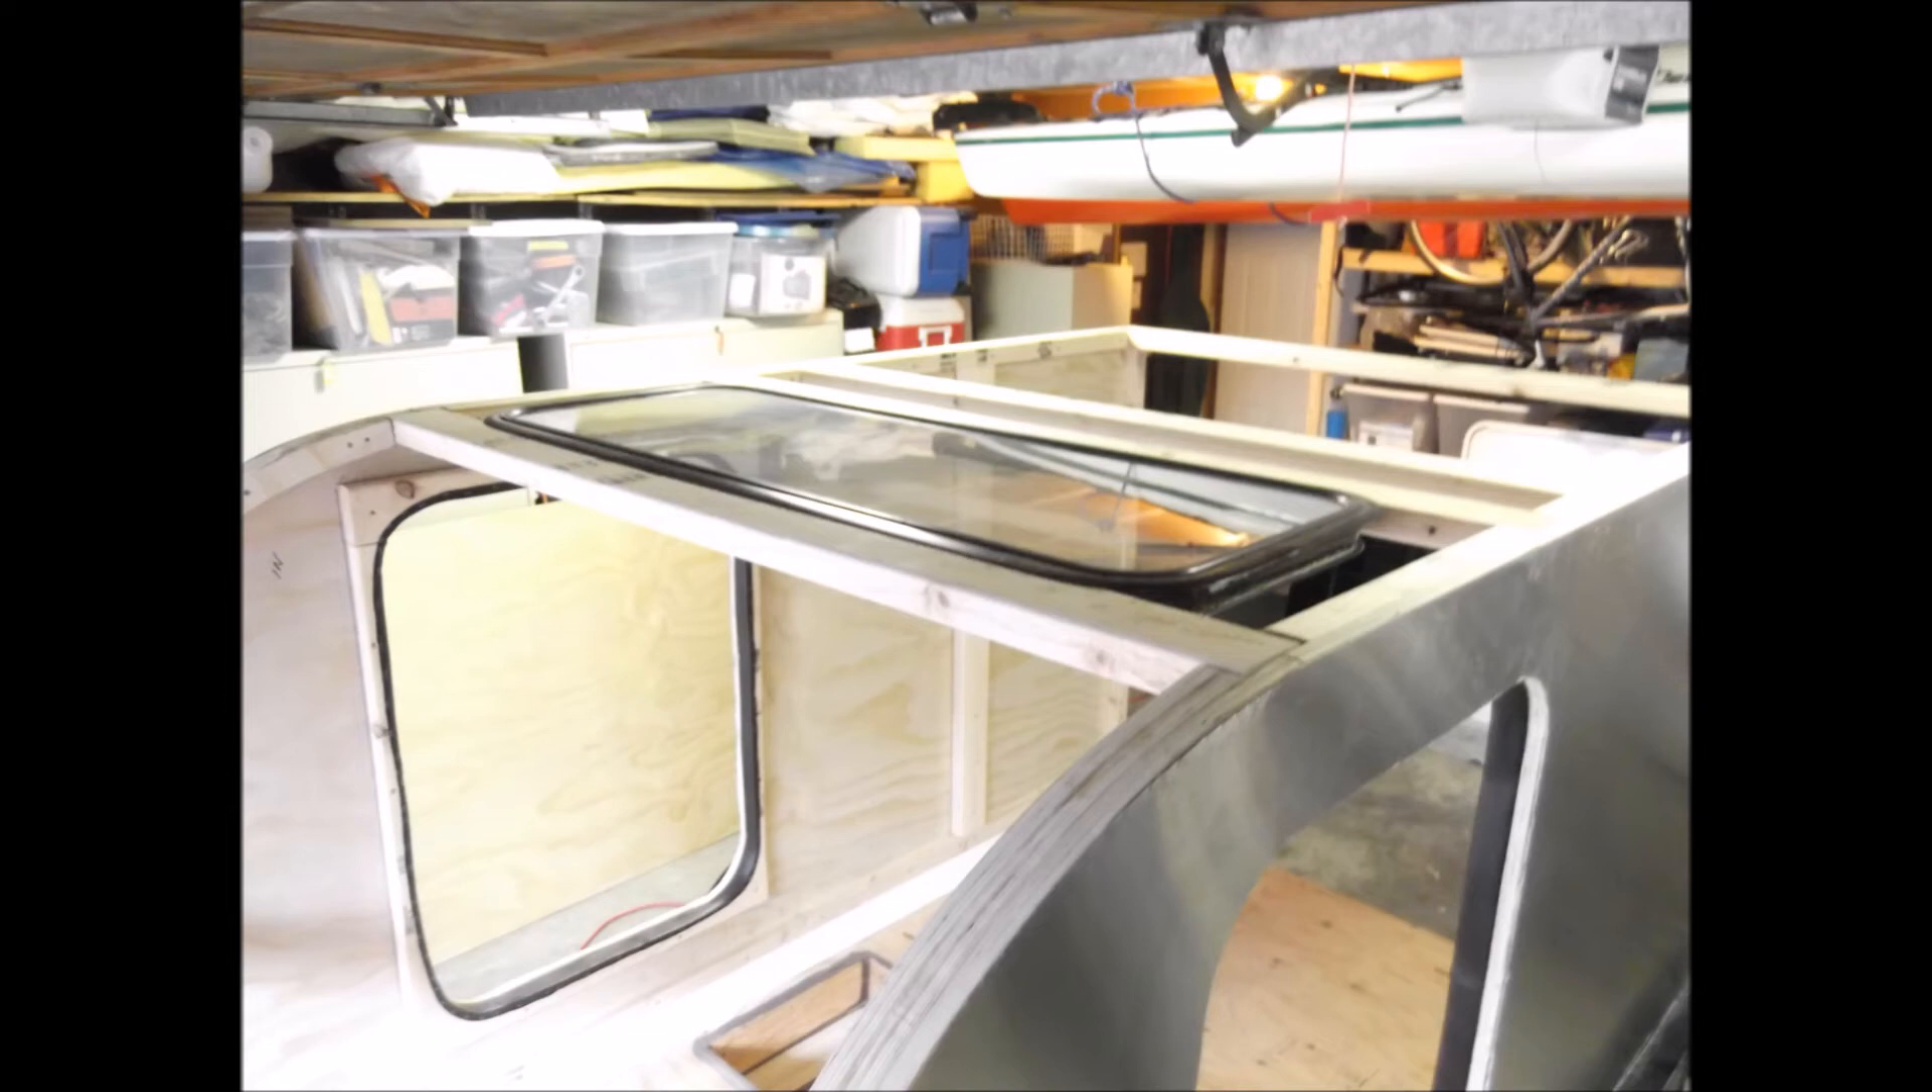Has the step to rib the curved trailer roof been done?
No.